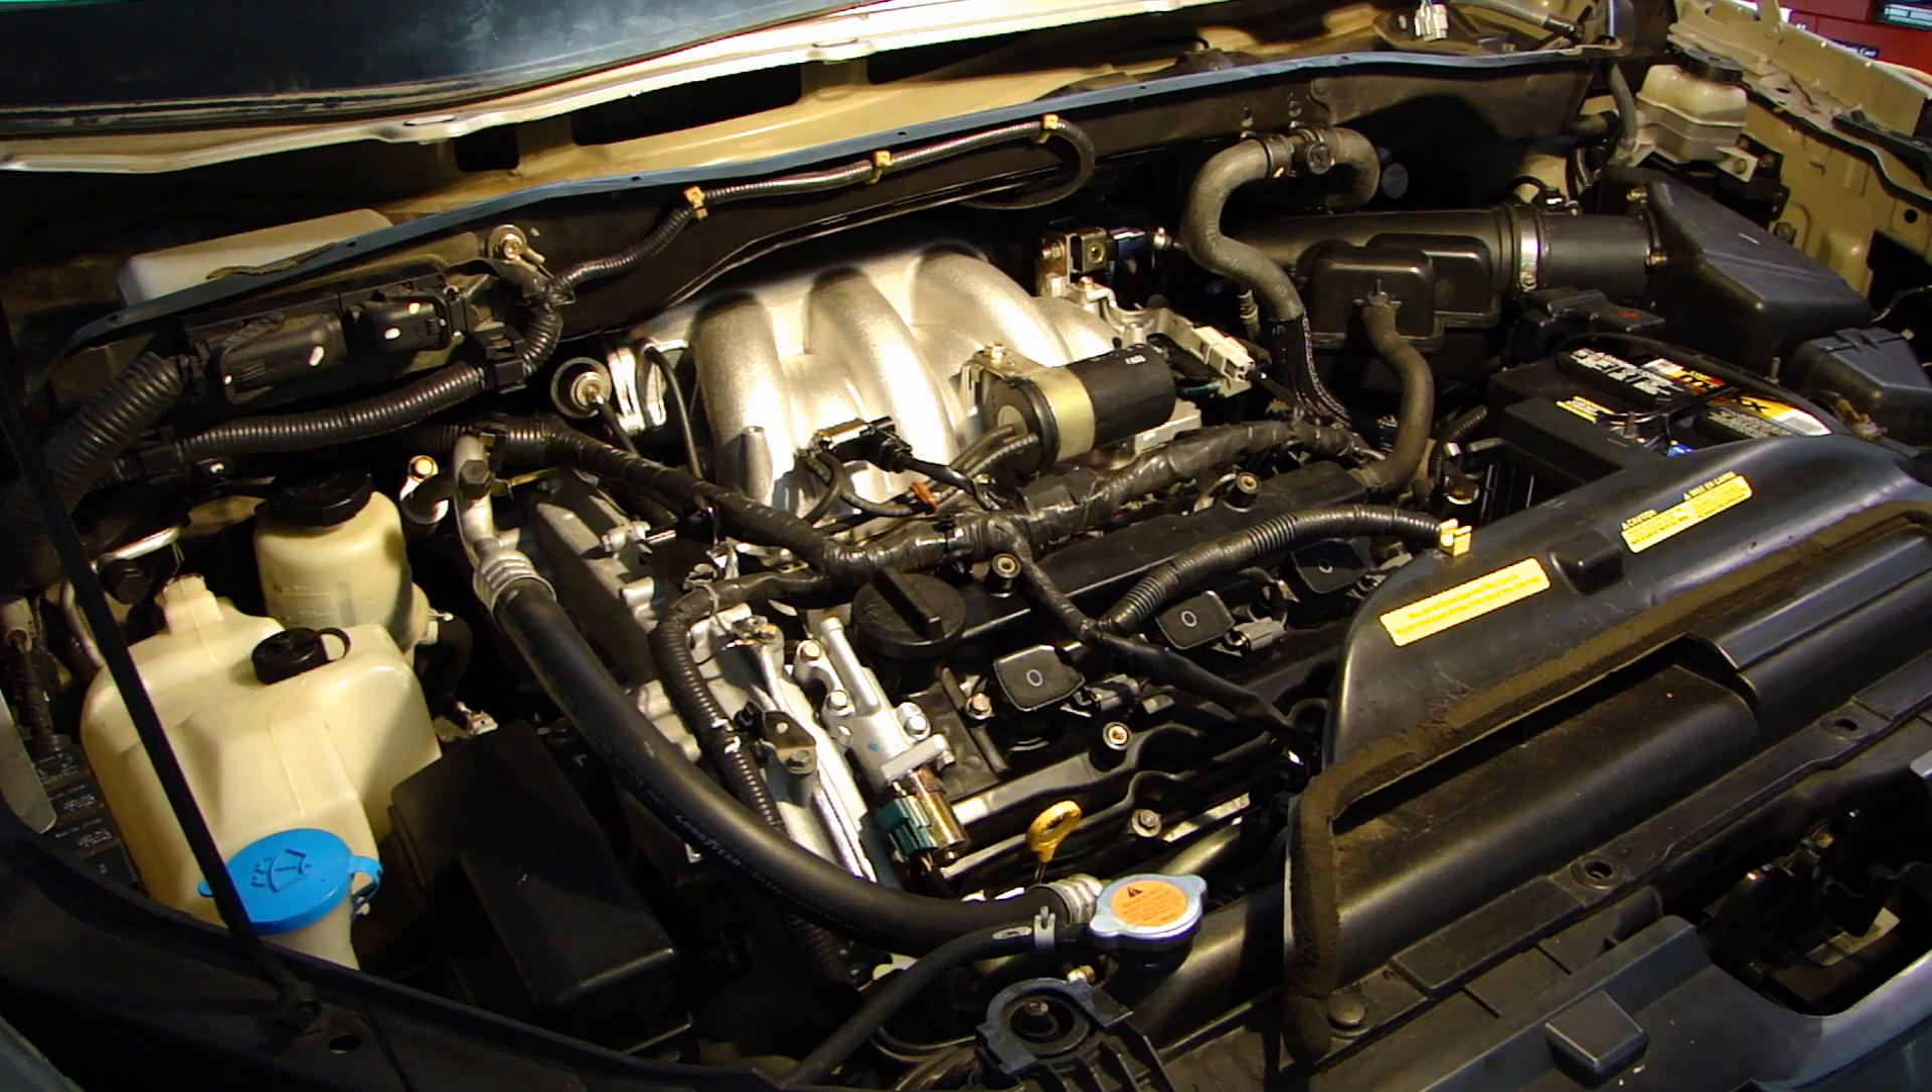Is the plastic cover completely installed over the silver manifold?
No.